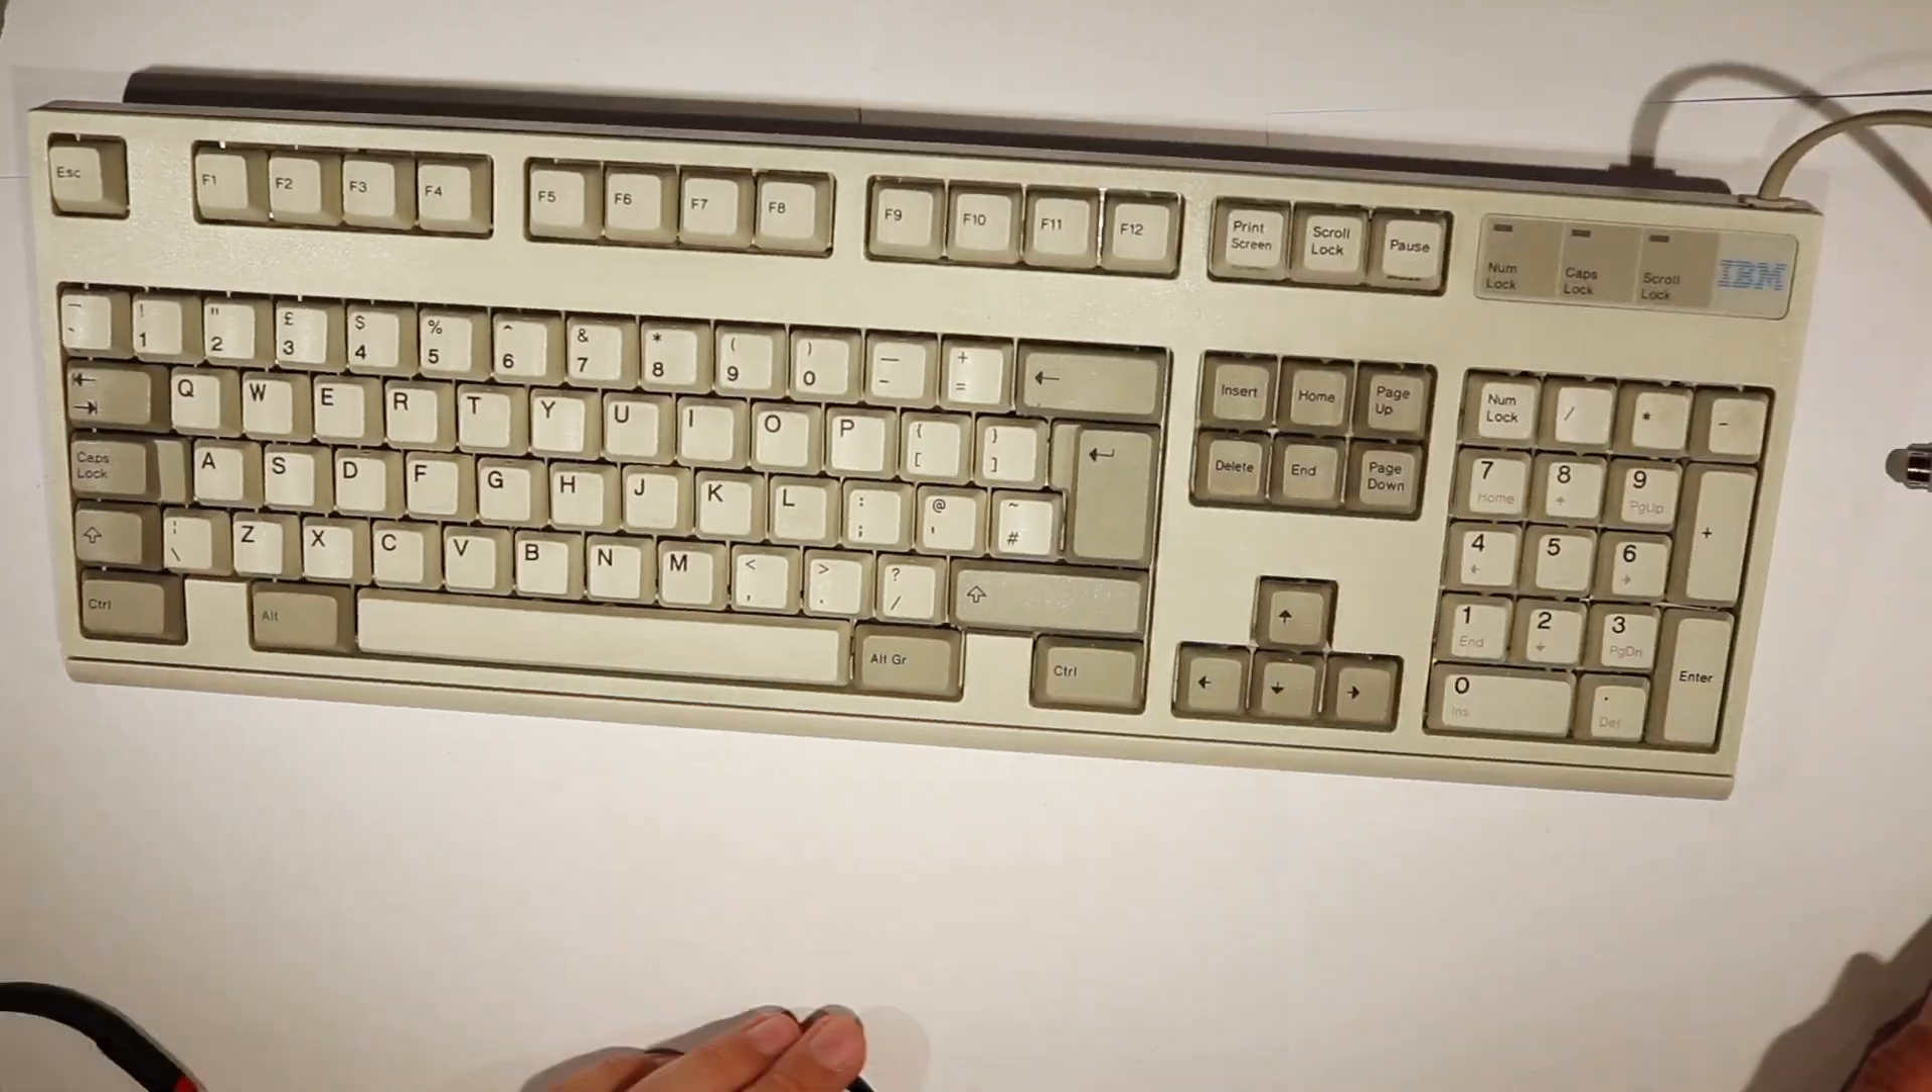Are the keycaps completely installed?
Yes.